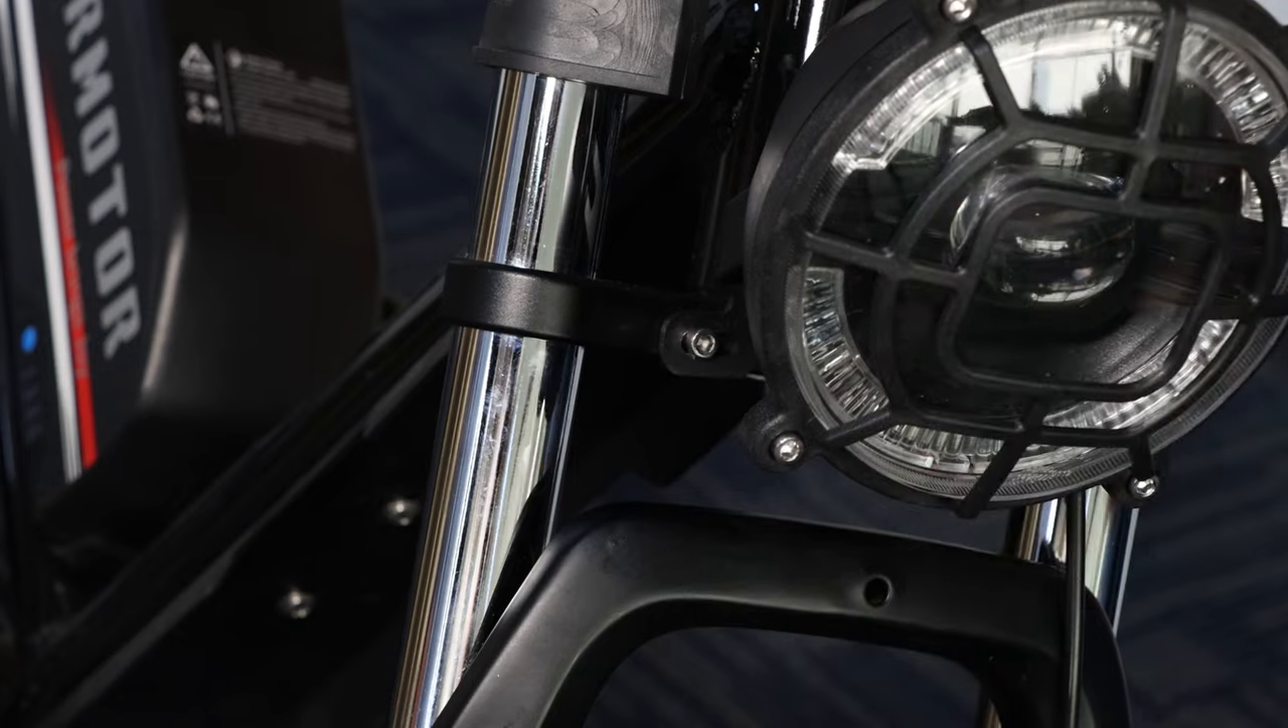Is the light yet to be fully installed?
No.